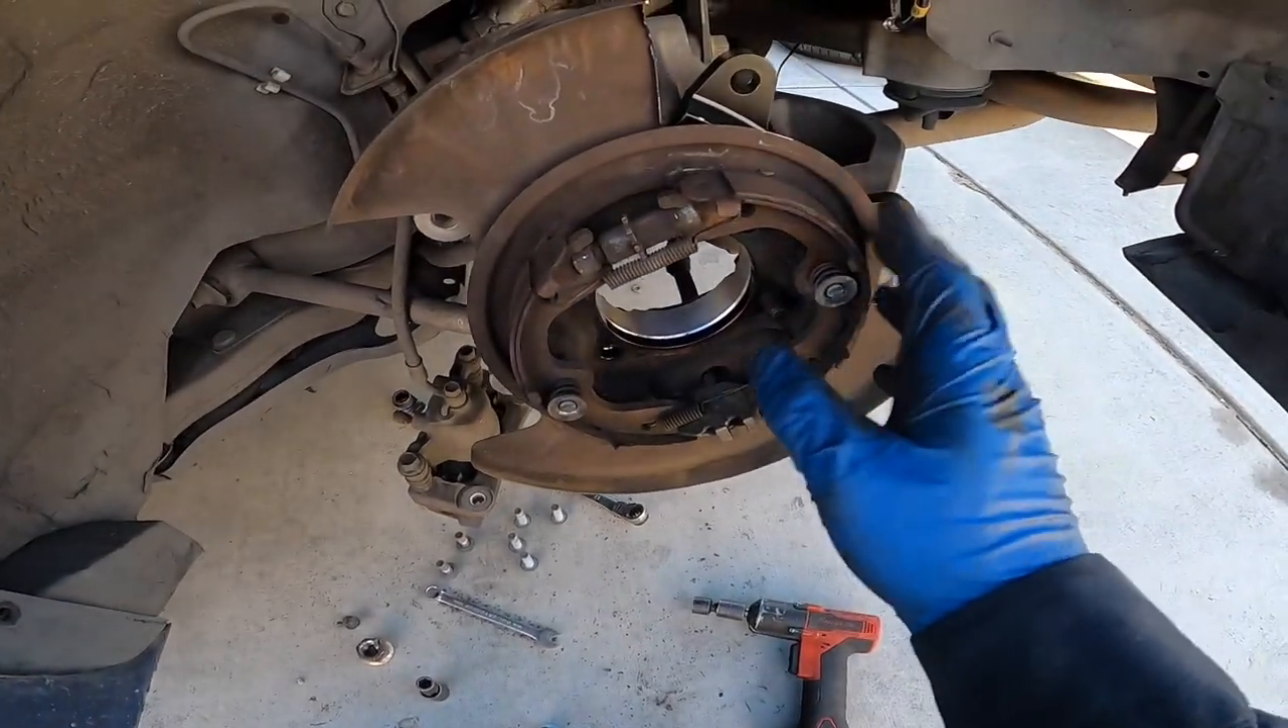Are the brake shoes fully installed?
Yes.